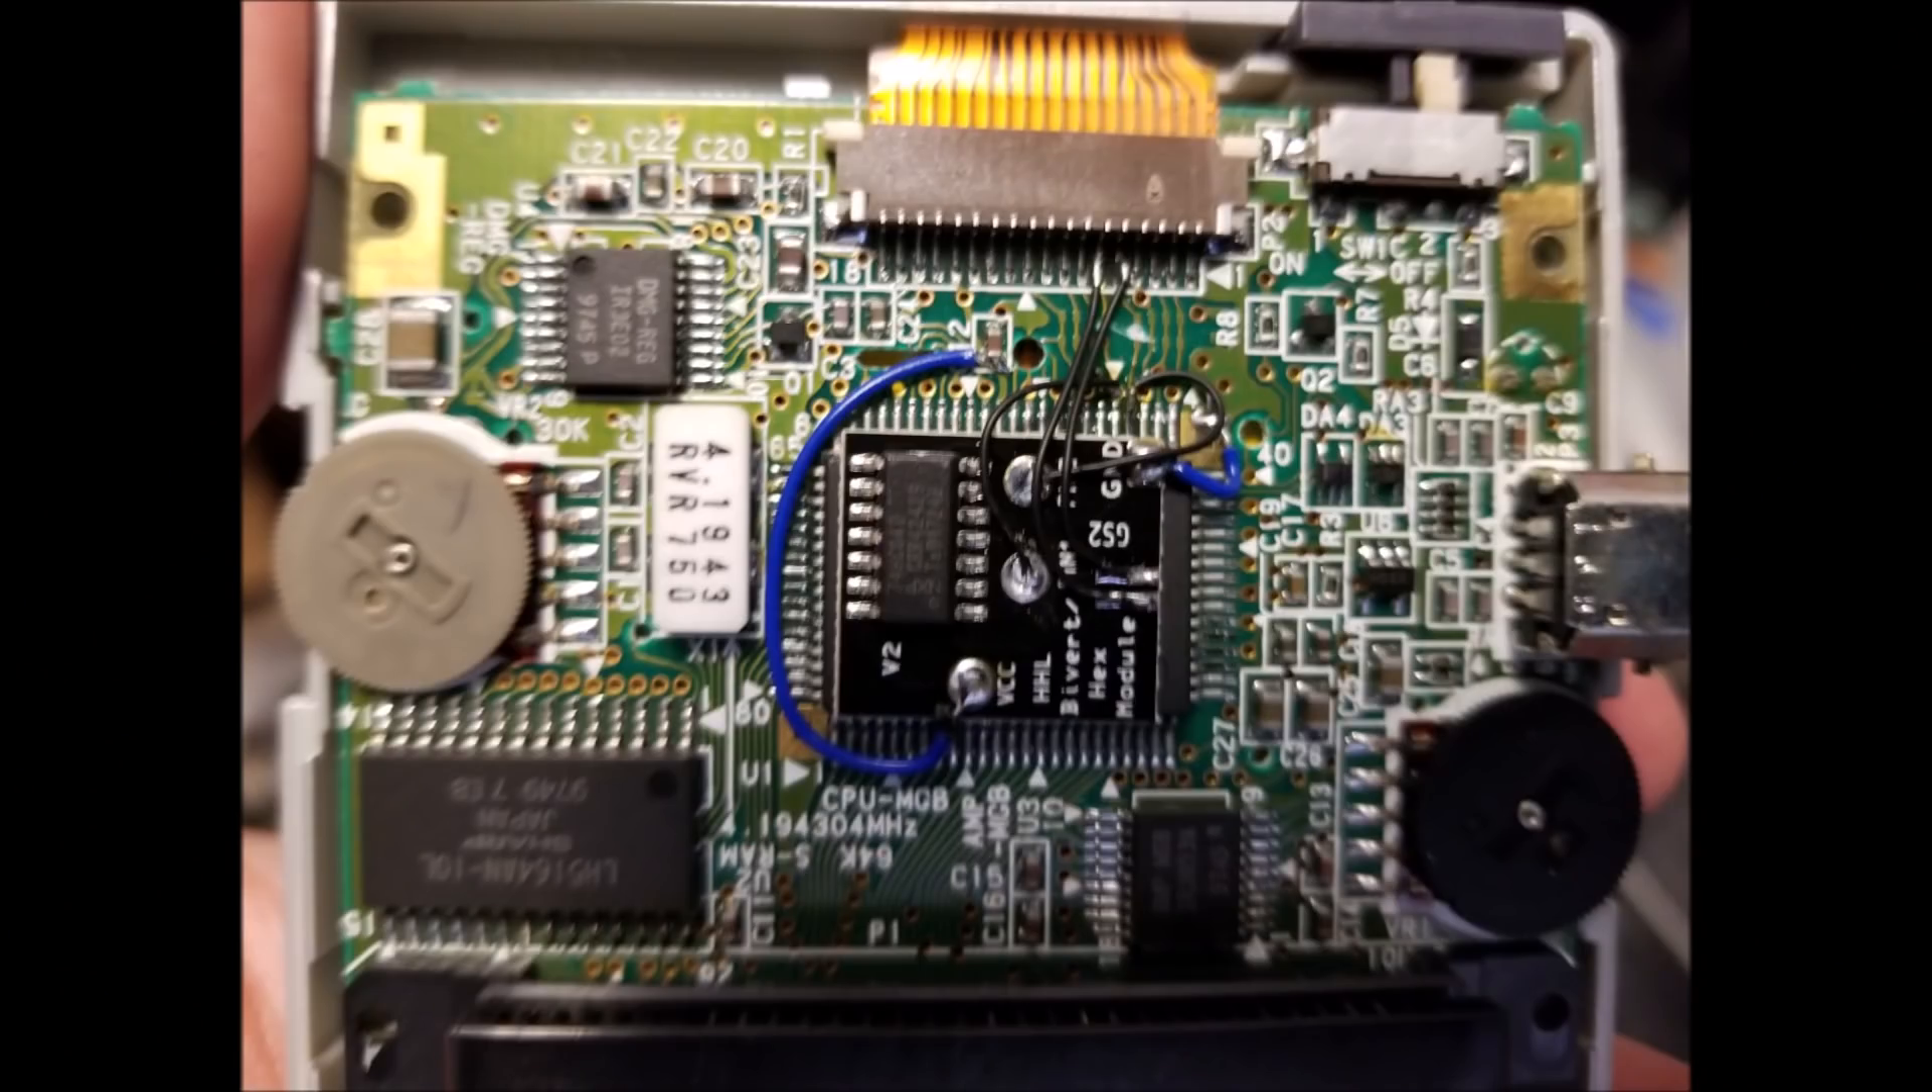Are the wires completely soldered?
Yes.